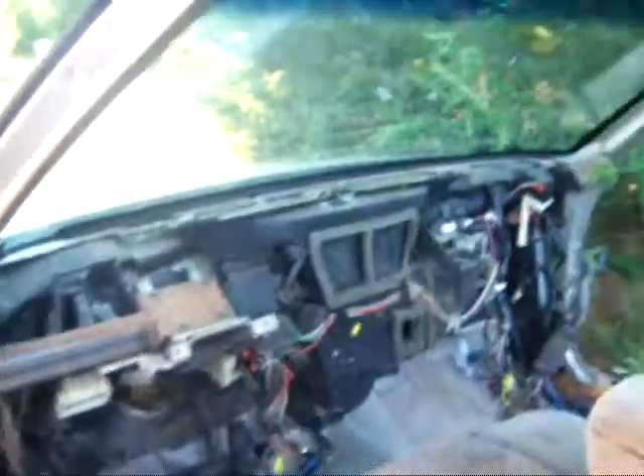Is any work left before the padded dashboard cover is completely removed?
No.